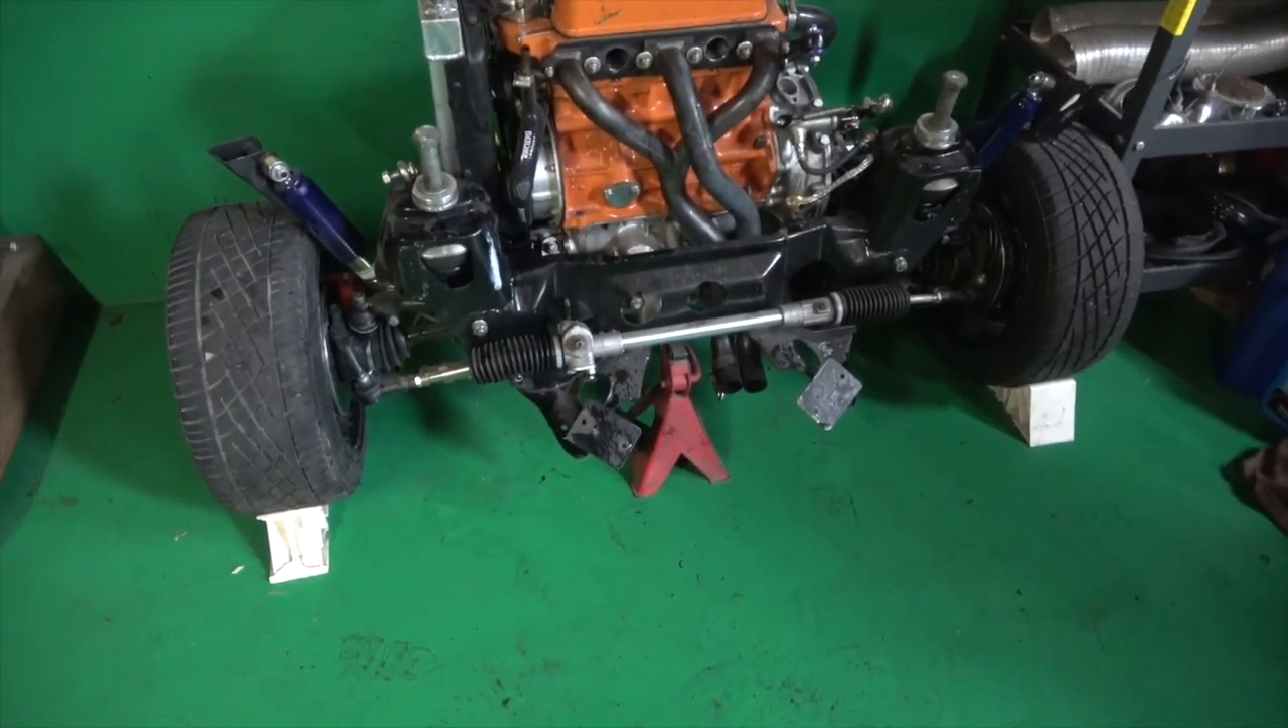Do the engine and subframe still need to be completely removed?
No.